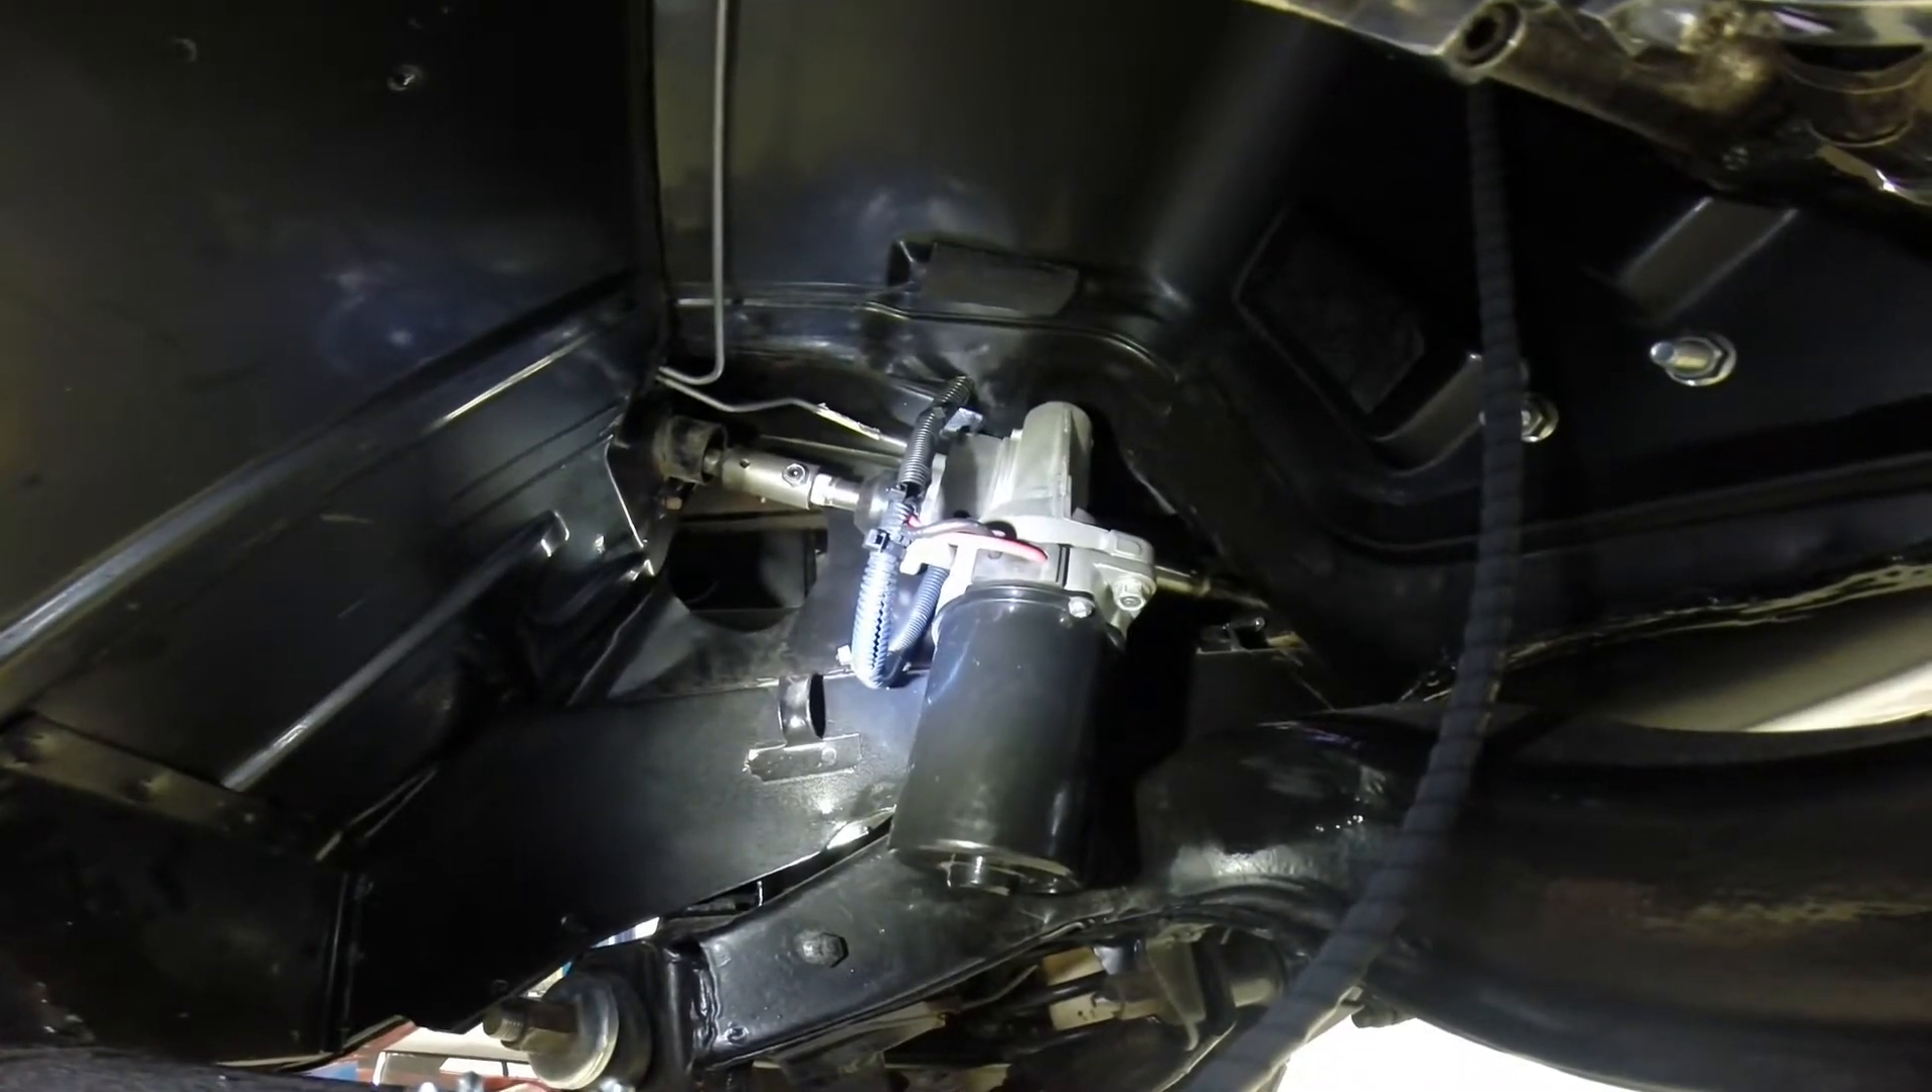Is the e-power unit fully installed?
Yes.